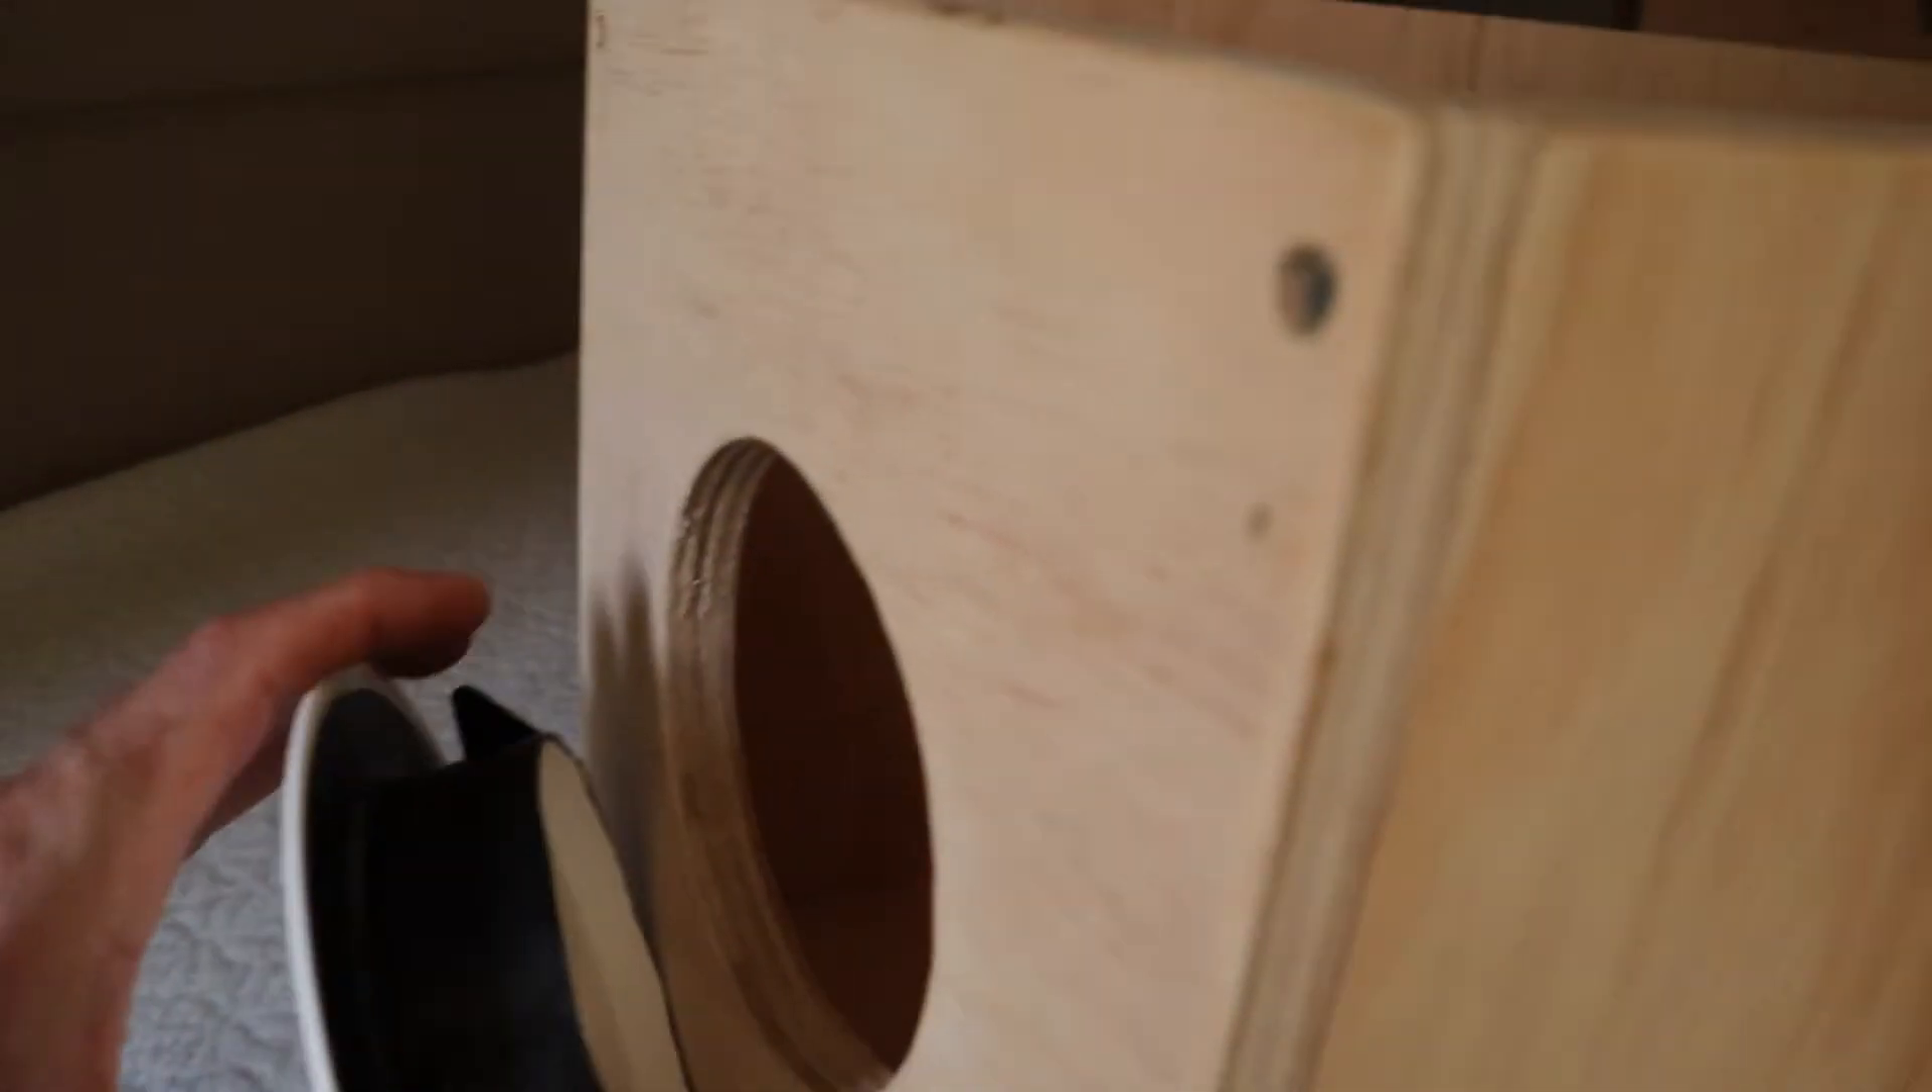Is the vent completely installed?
No.